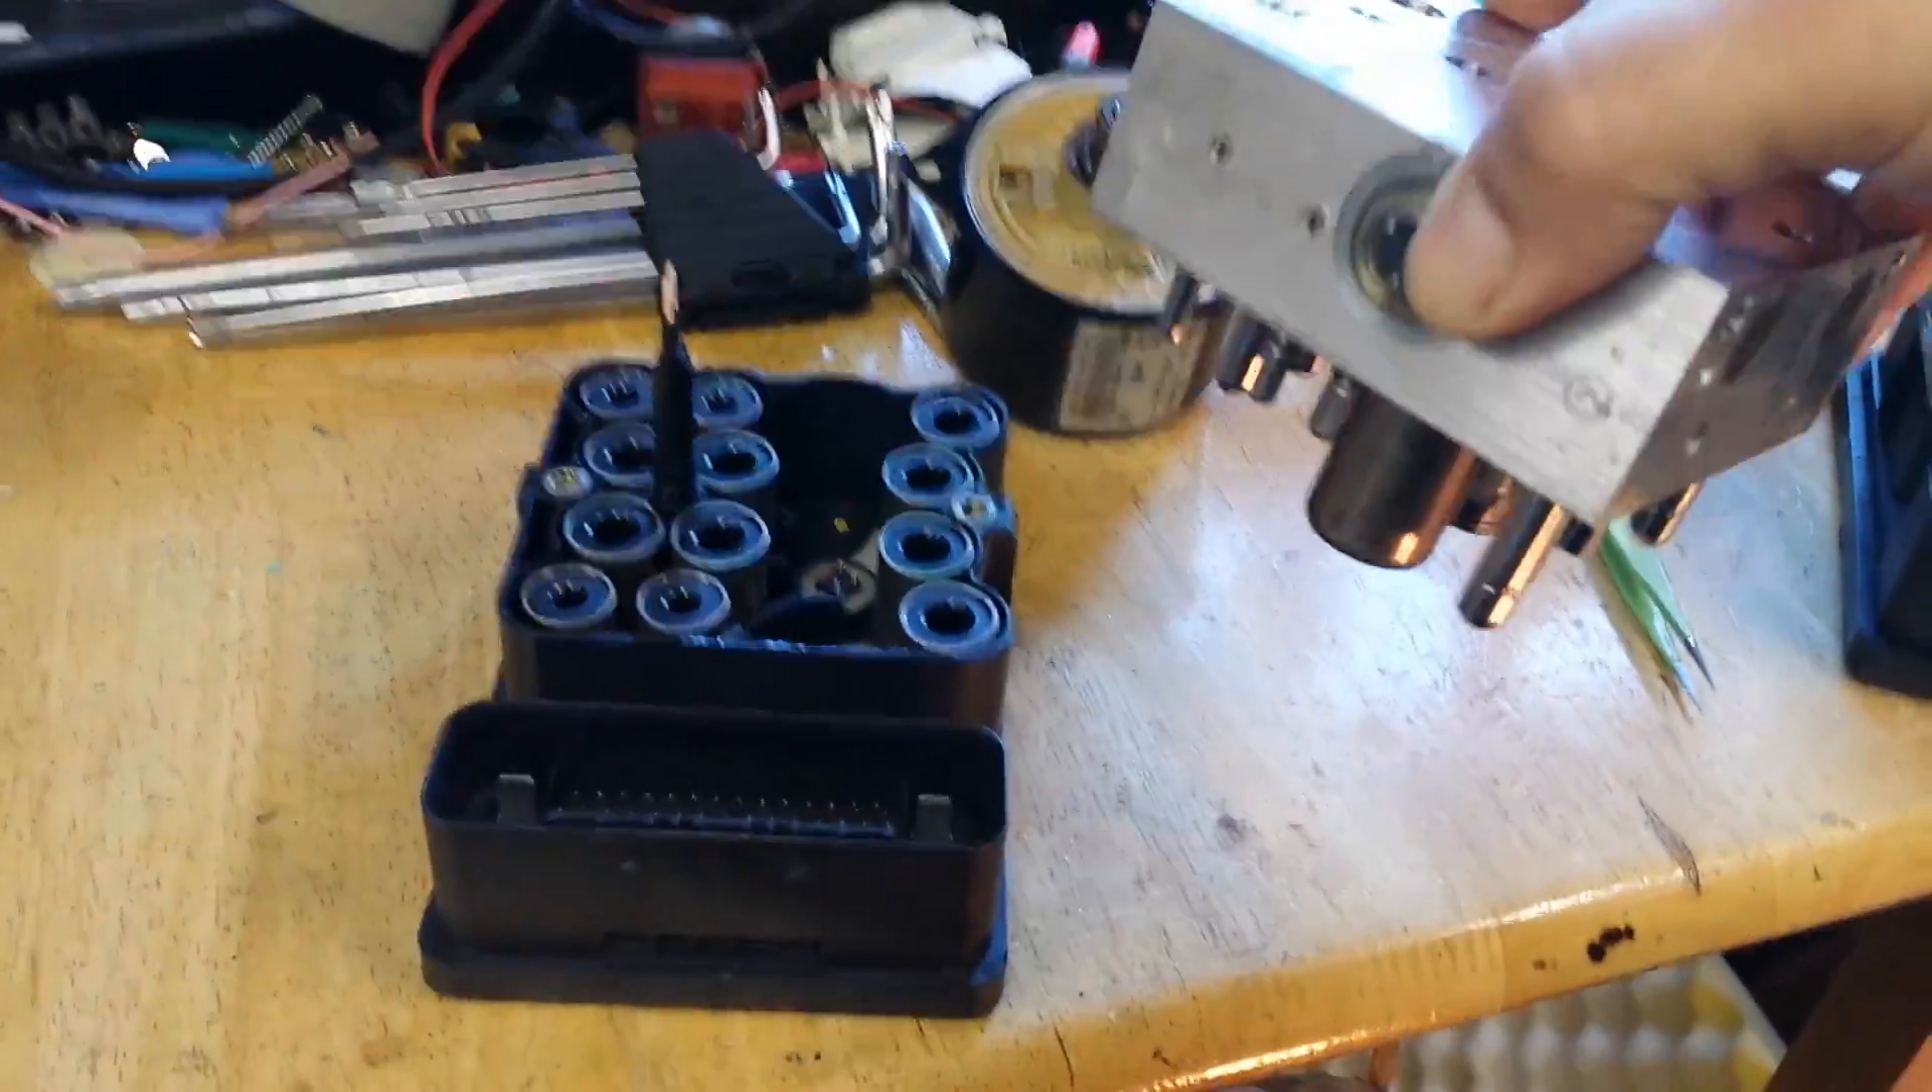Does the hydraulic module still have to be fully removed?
No.